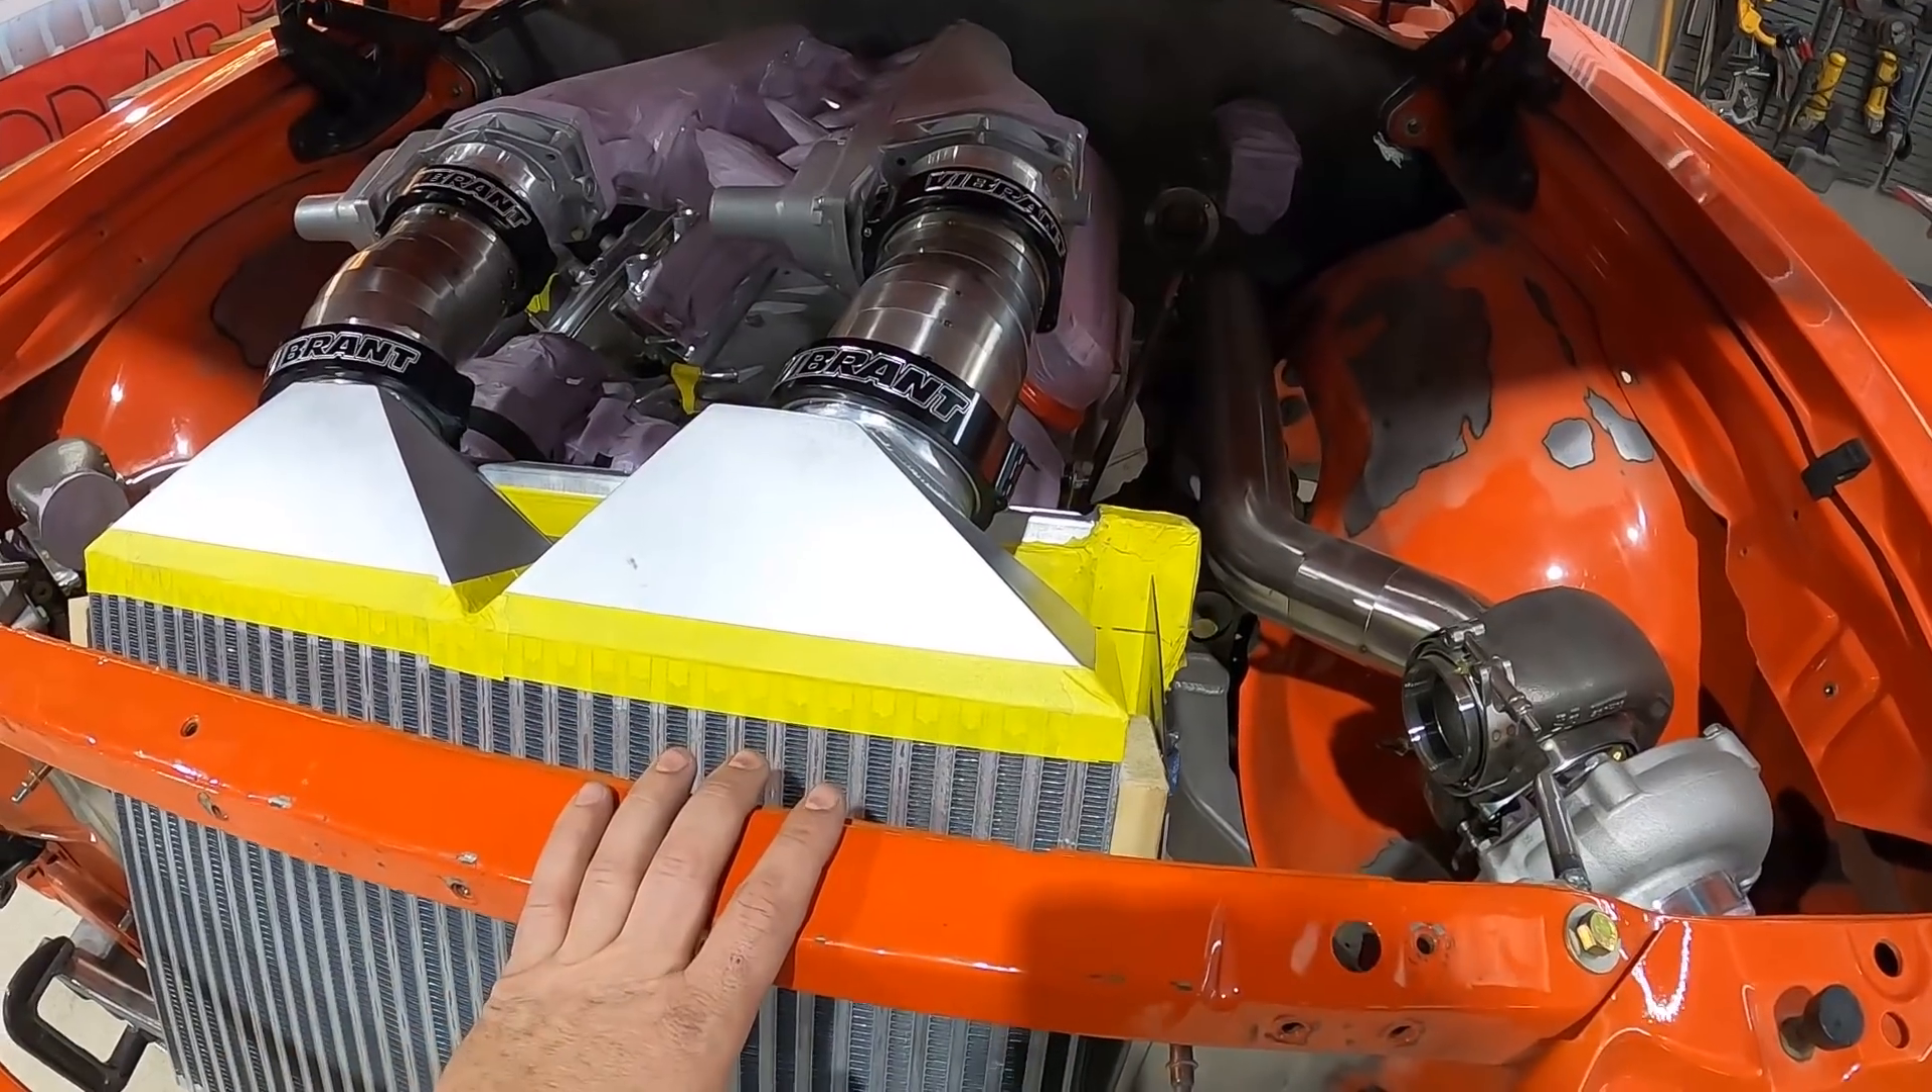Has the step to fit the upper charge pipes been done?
Yes.